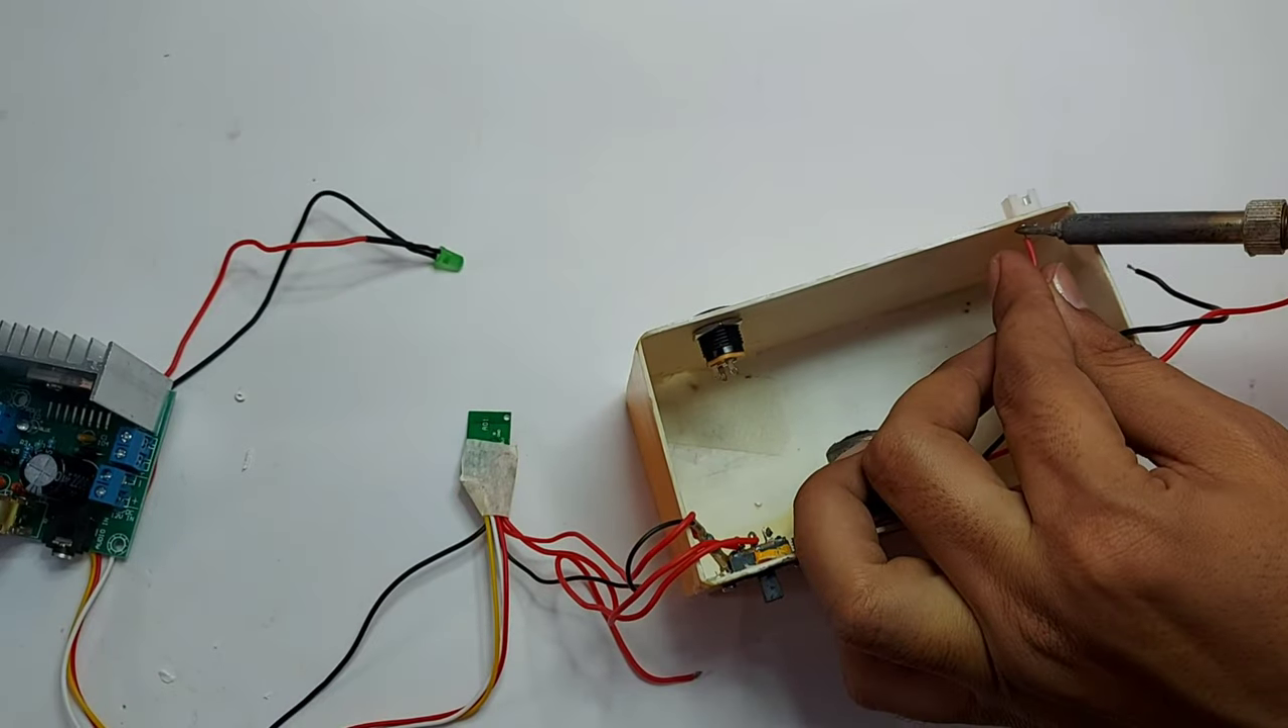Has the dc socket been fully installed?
Yes.